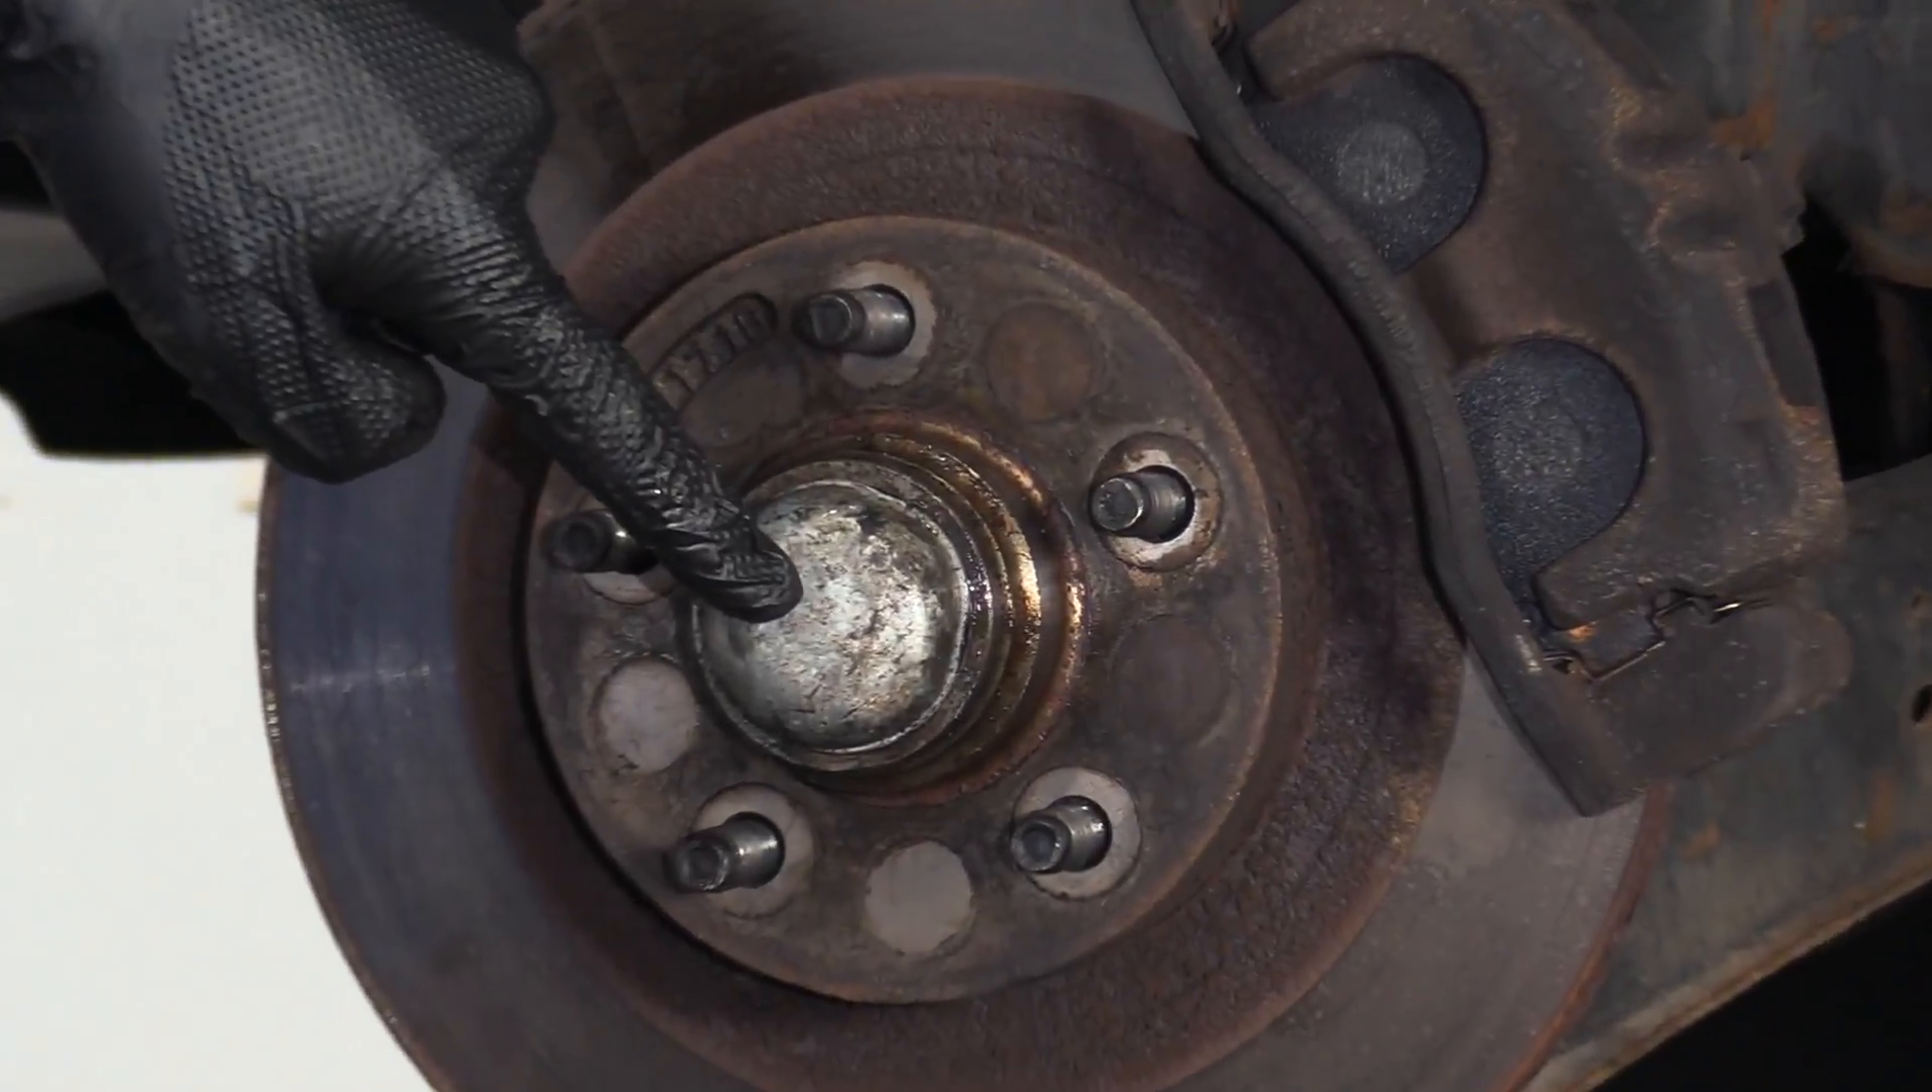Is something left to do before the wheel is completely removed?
No.